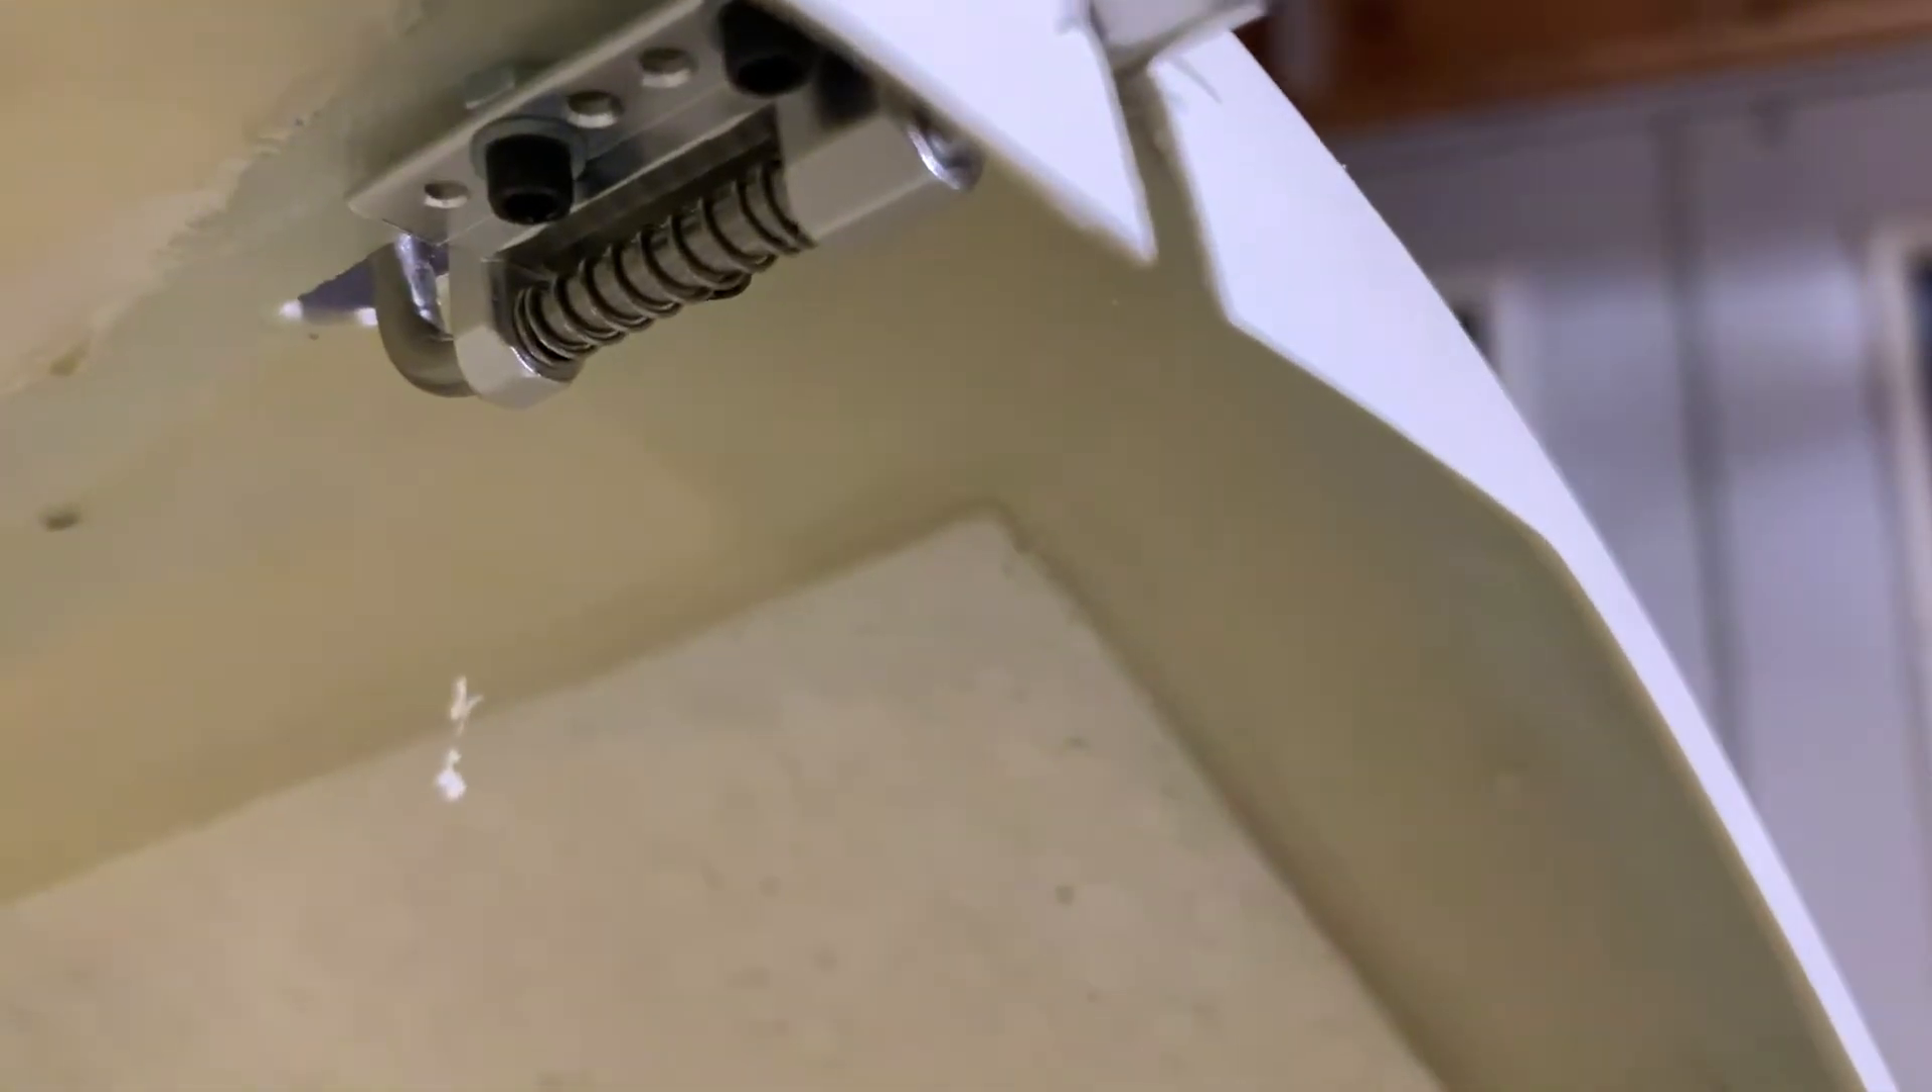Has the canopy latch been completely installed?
Yes.